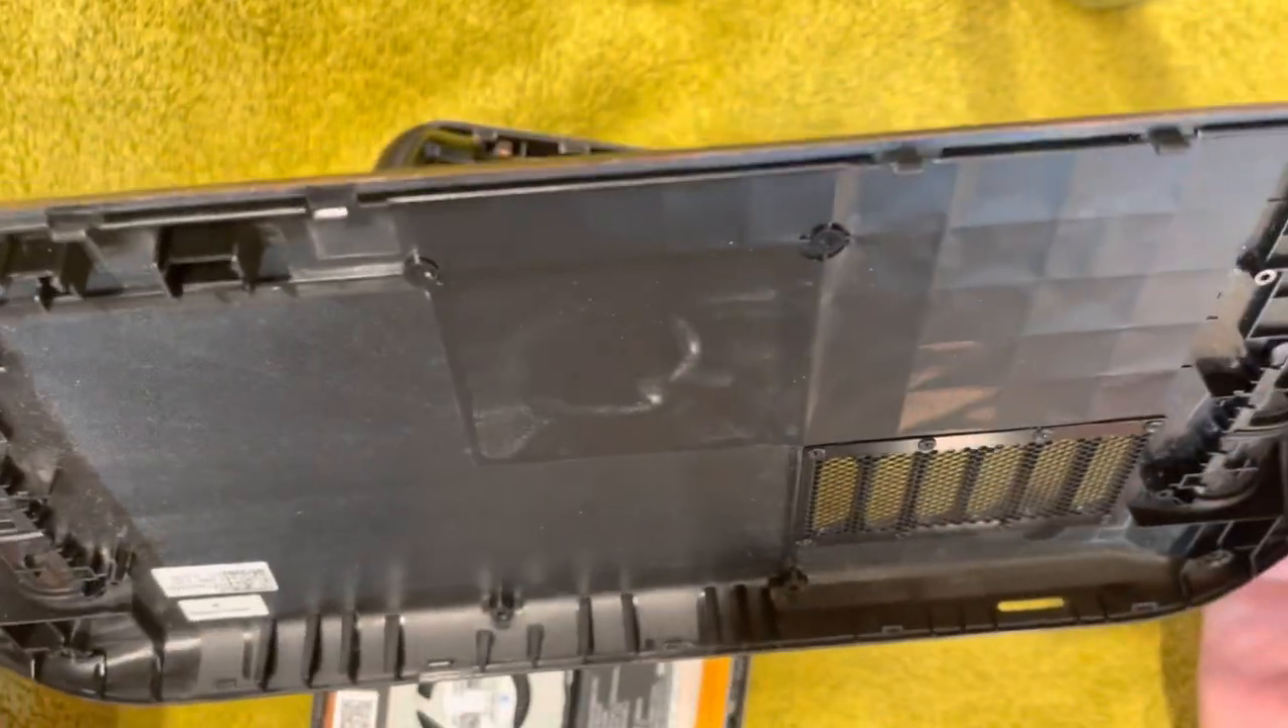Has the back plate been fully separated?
Yes.